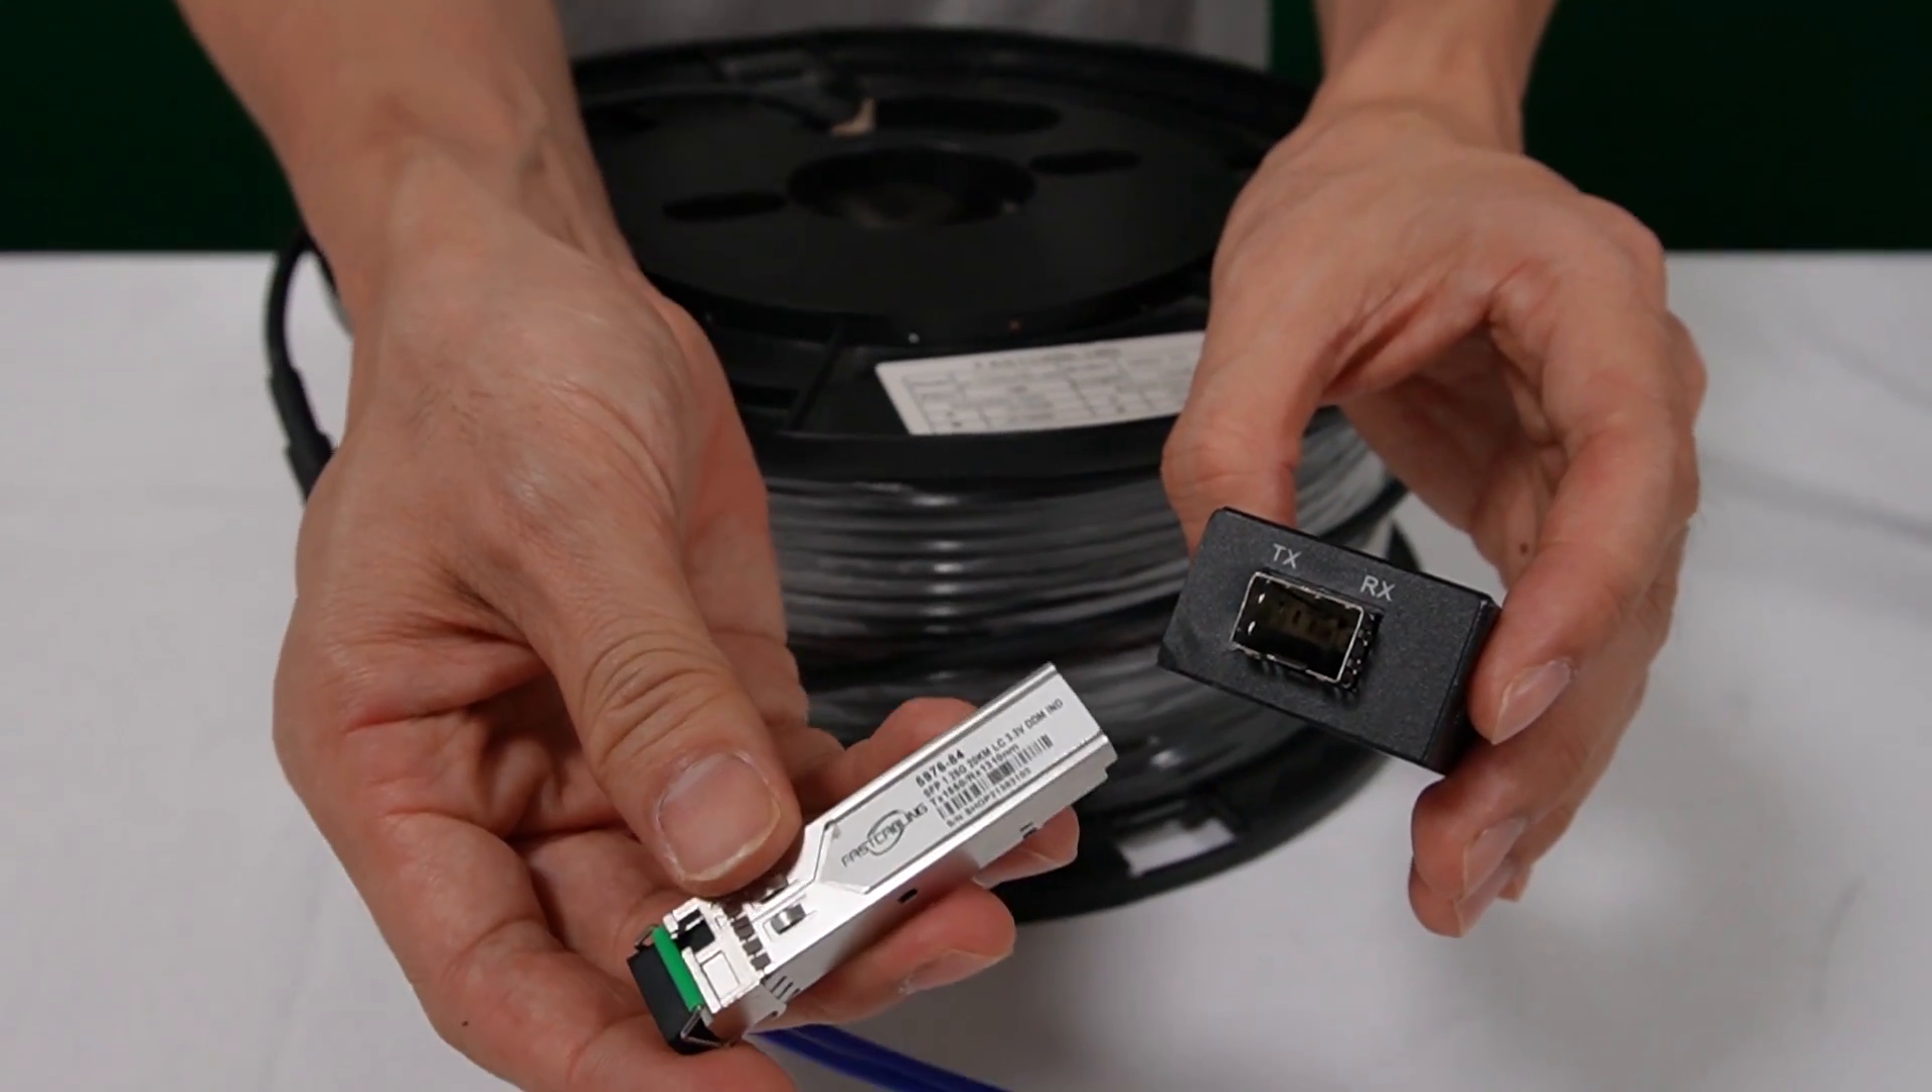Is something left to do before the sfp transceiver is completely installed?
Yes.